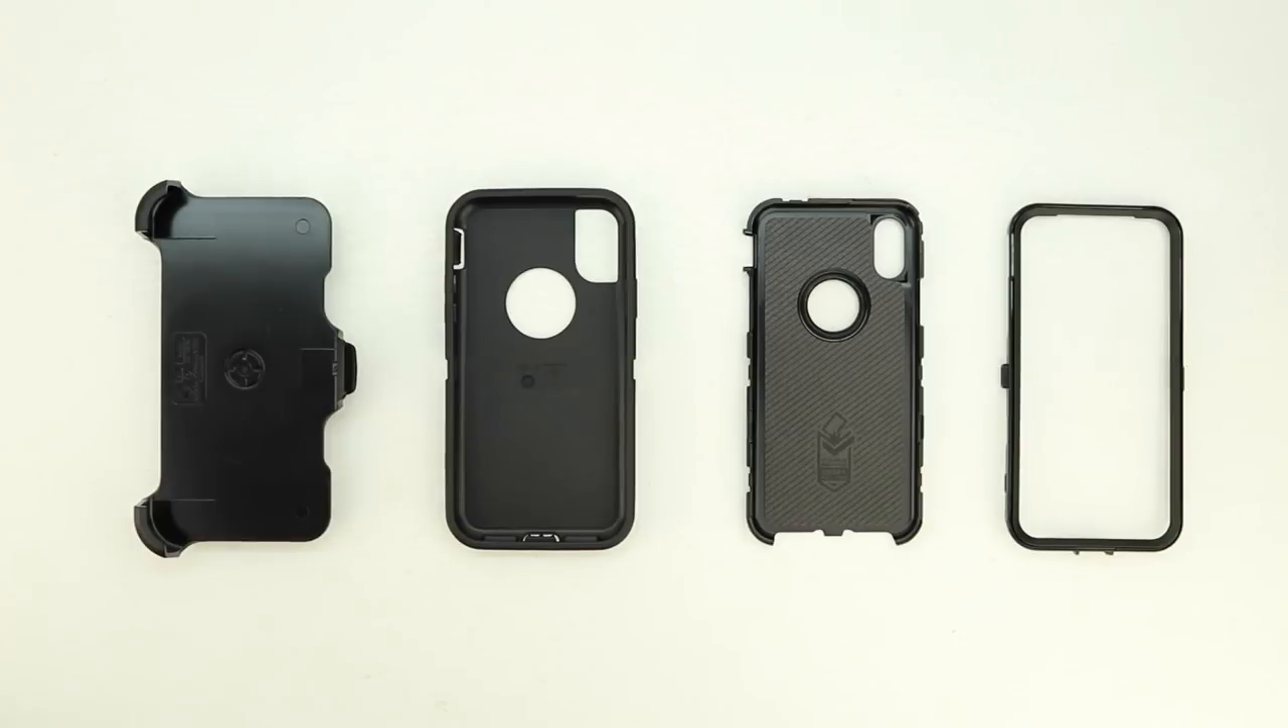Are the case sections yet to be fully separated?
No.